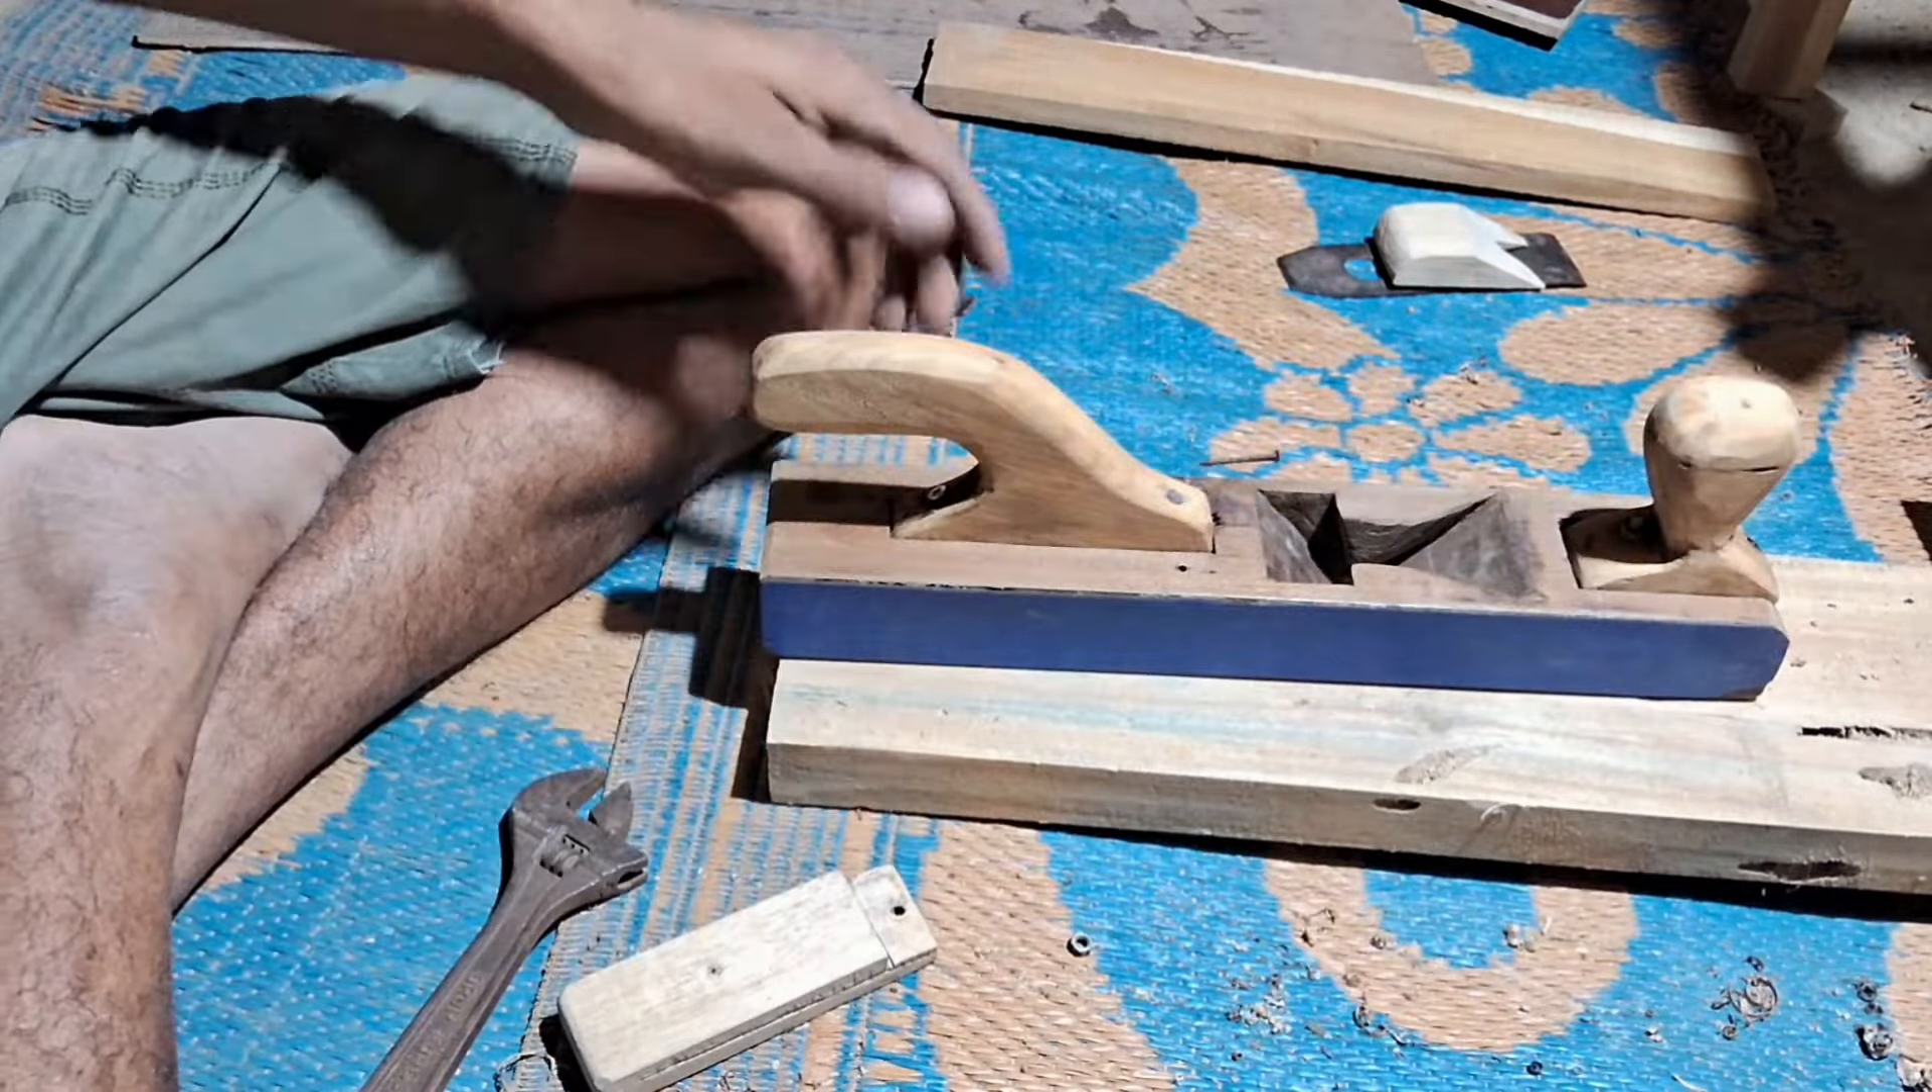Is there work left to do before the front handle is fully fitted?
No.